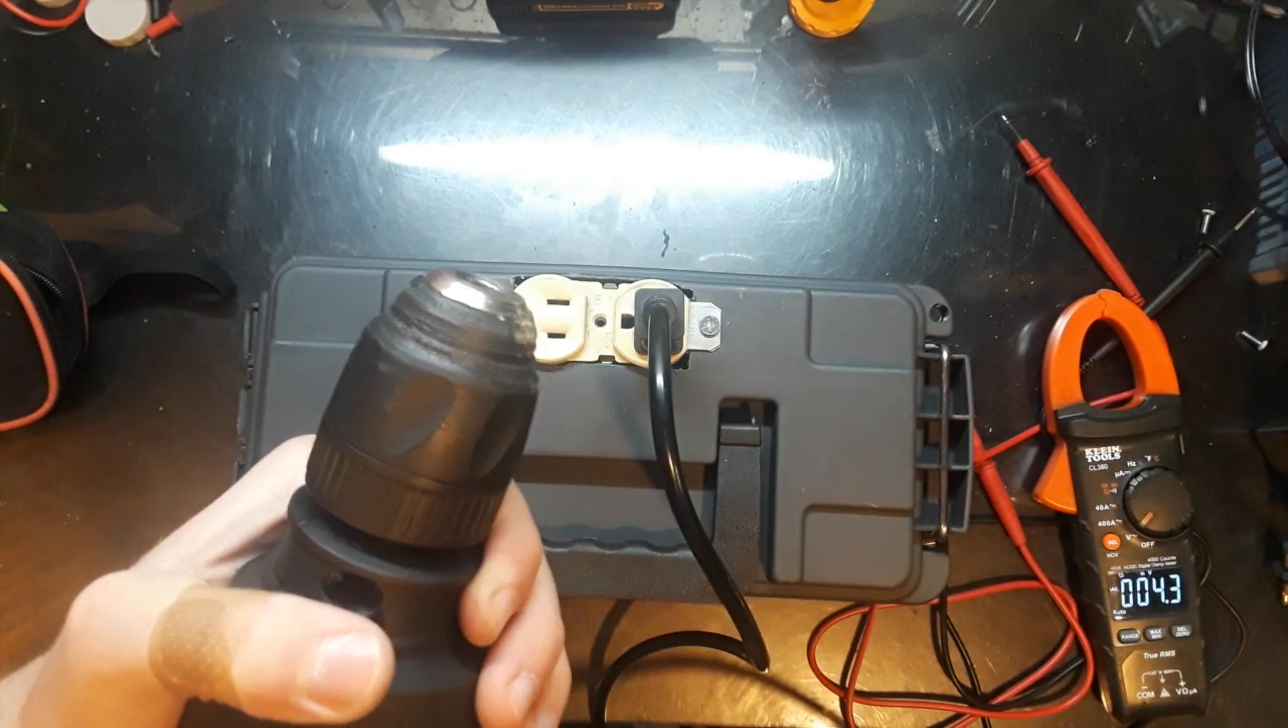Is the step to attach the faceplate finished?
No.